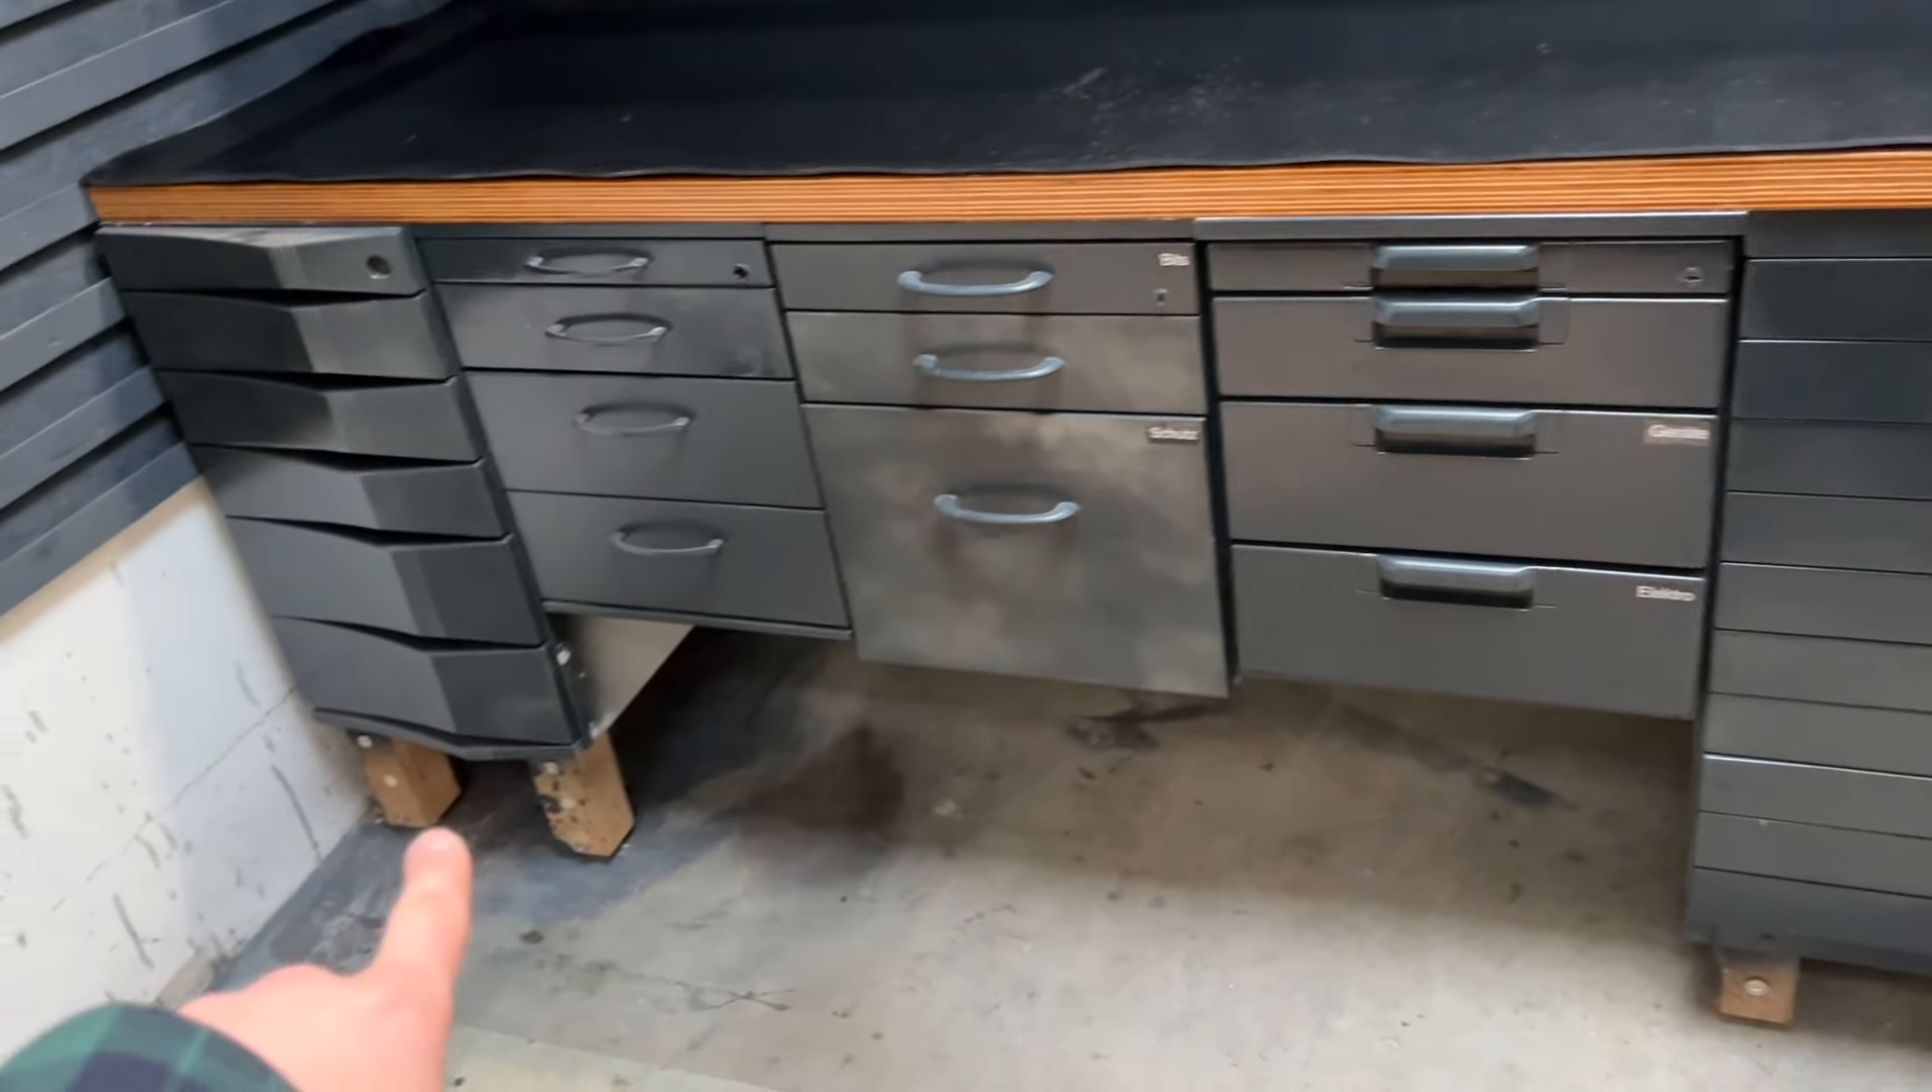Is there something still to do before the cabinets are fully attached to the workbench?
No.